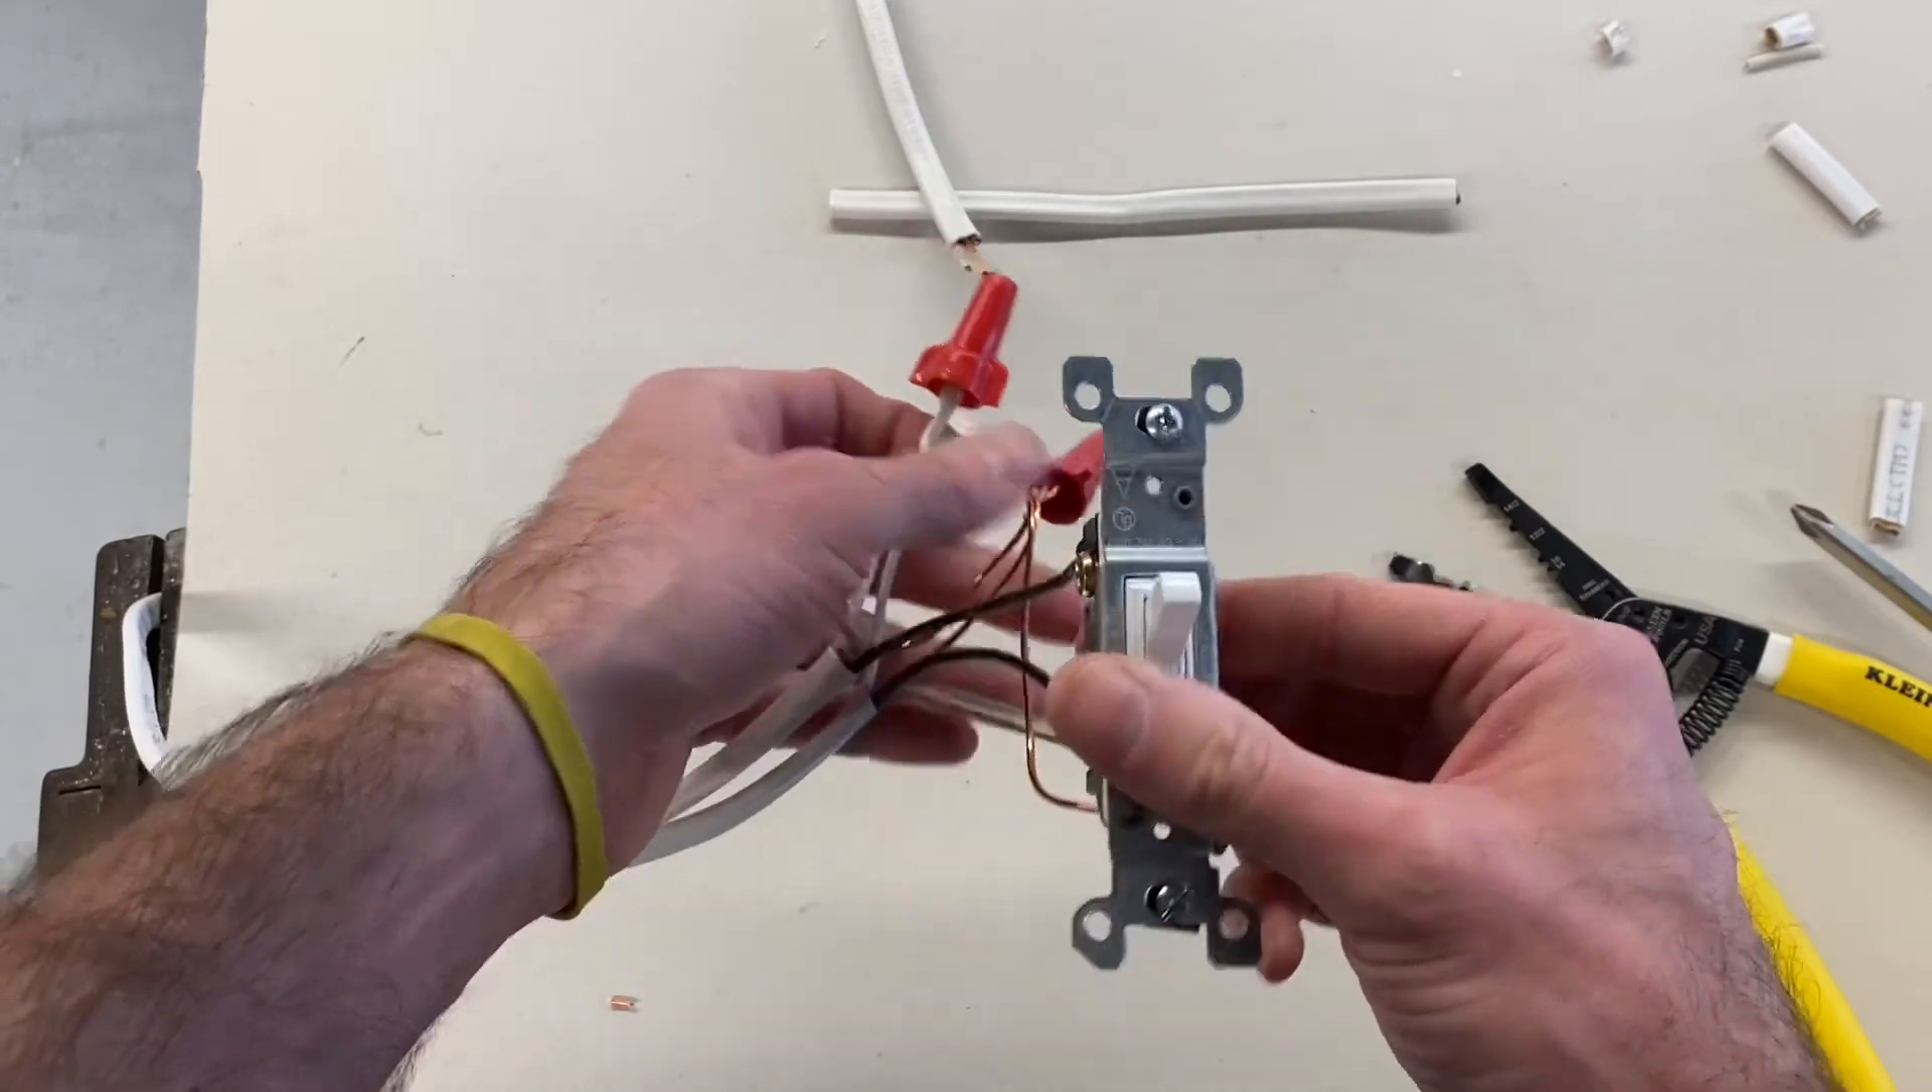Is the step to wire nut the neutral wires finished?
Yes.